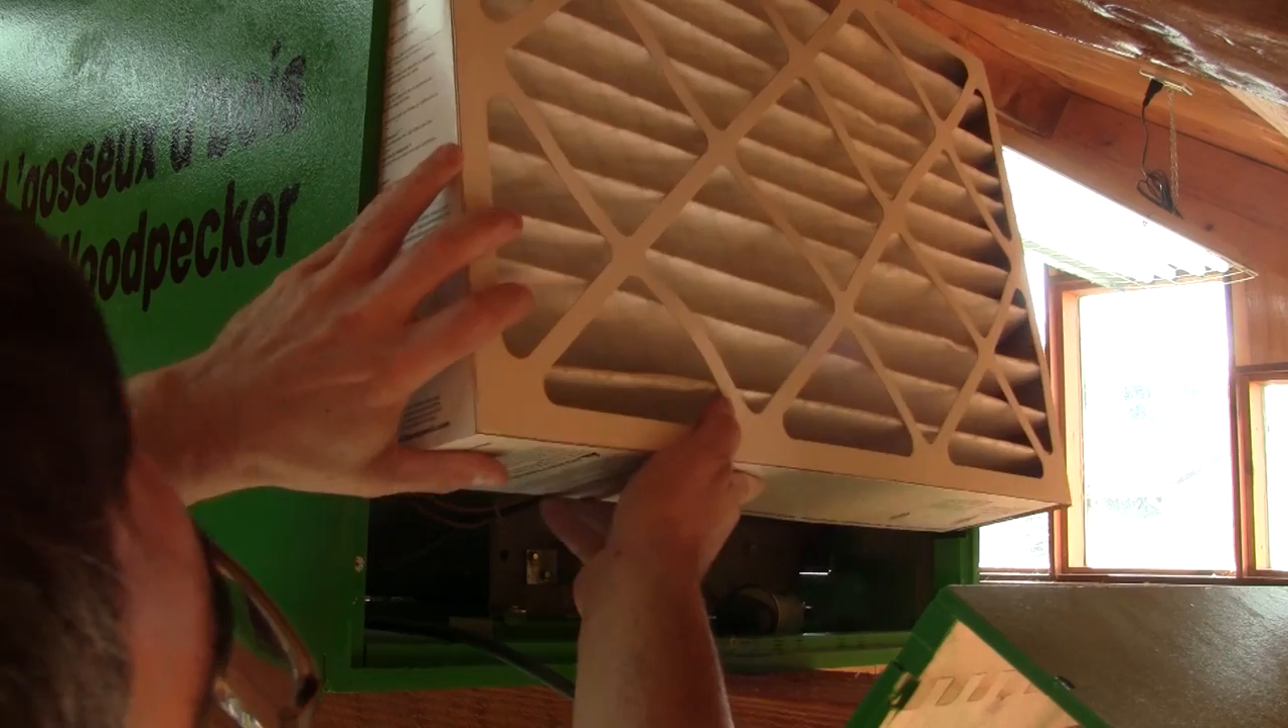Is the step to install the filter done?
No.